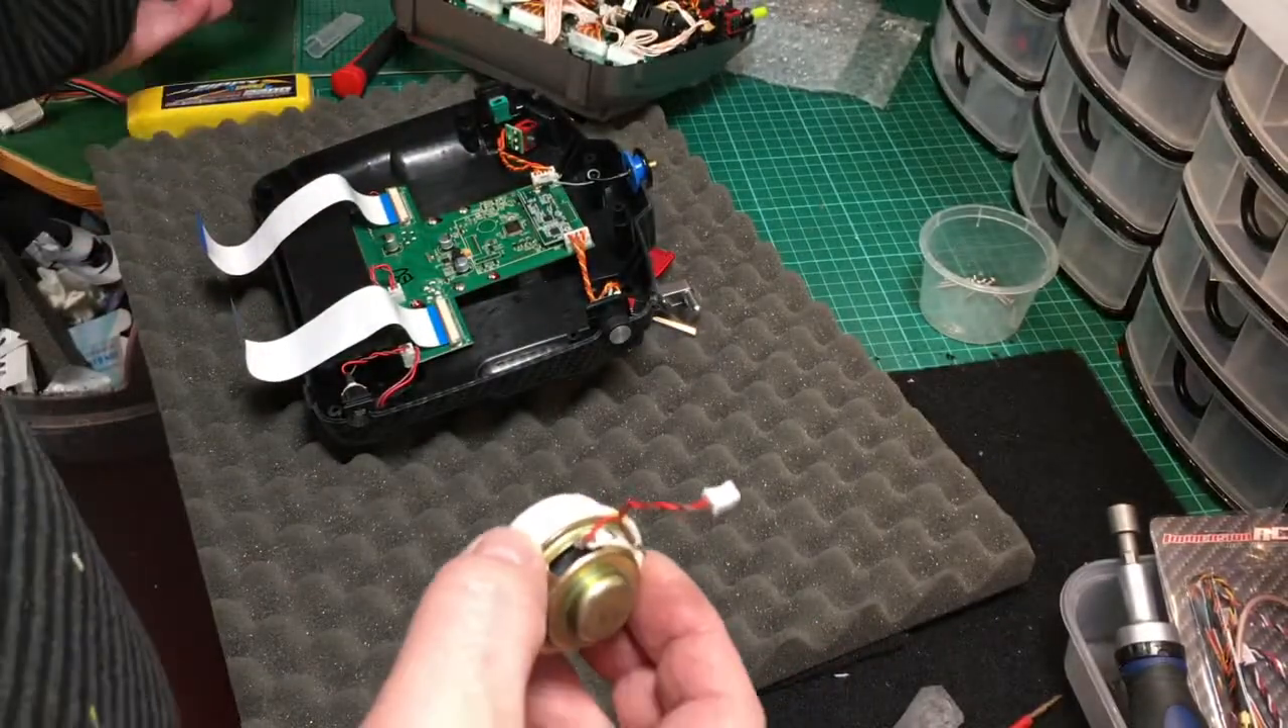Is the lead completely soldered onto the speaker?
Yes.